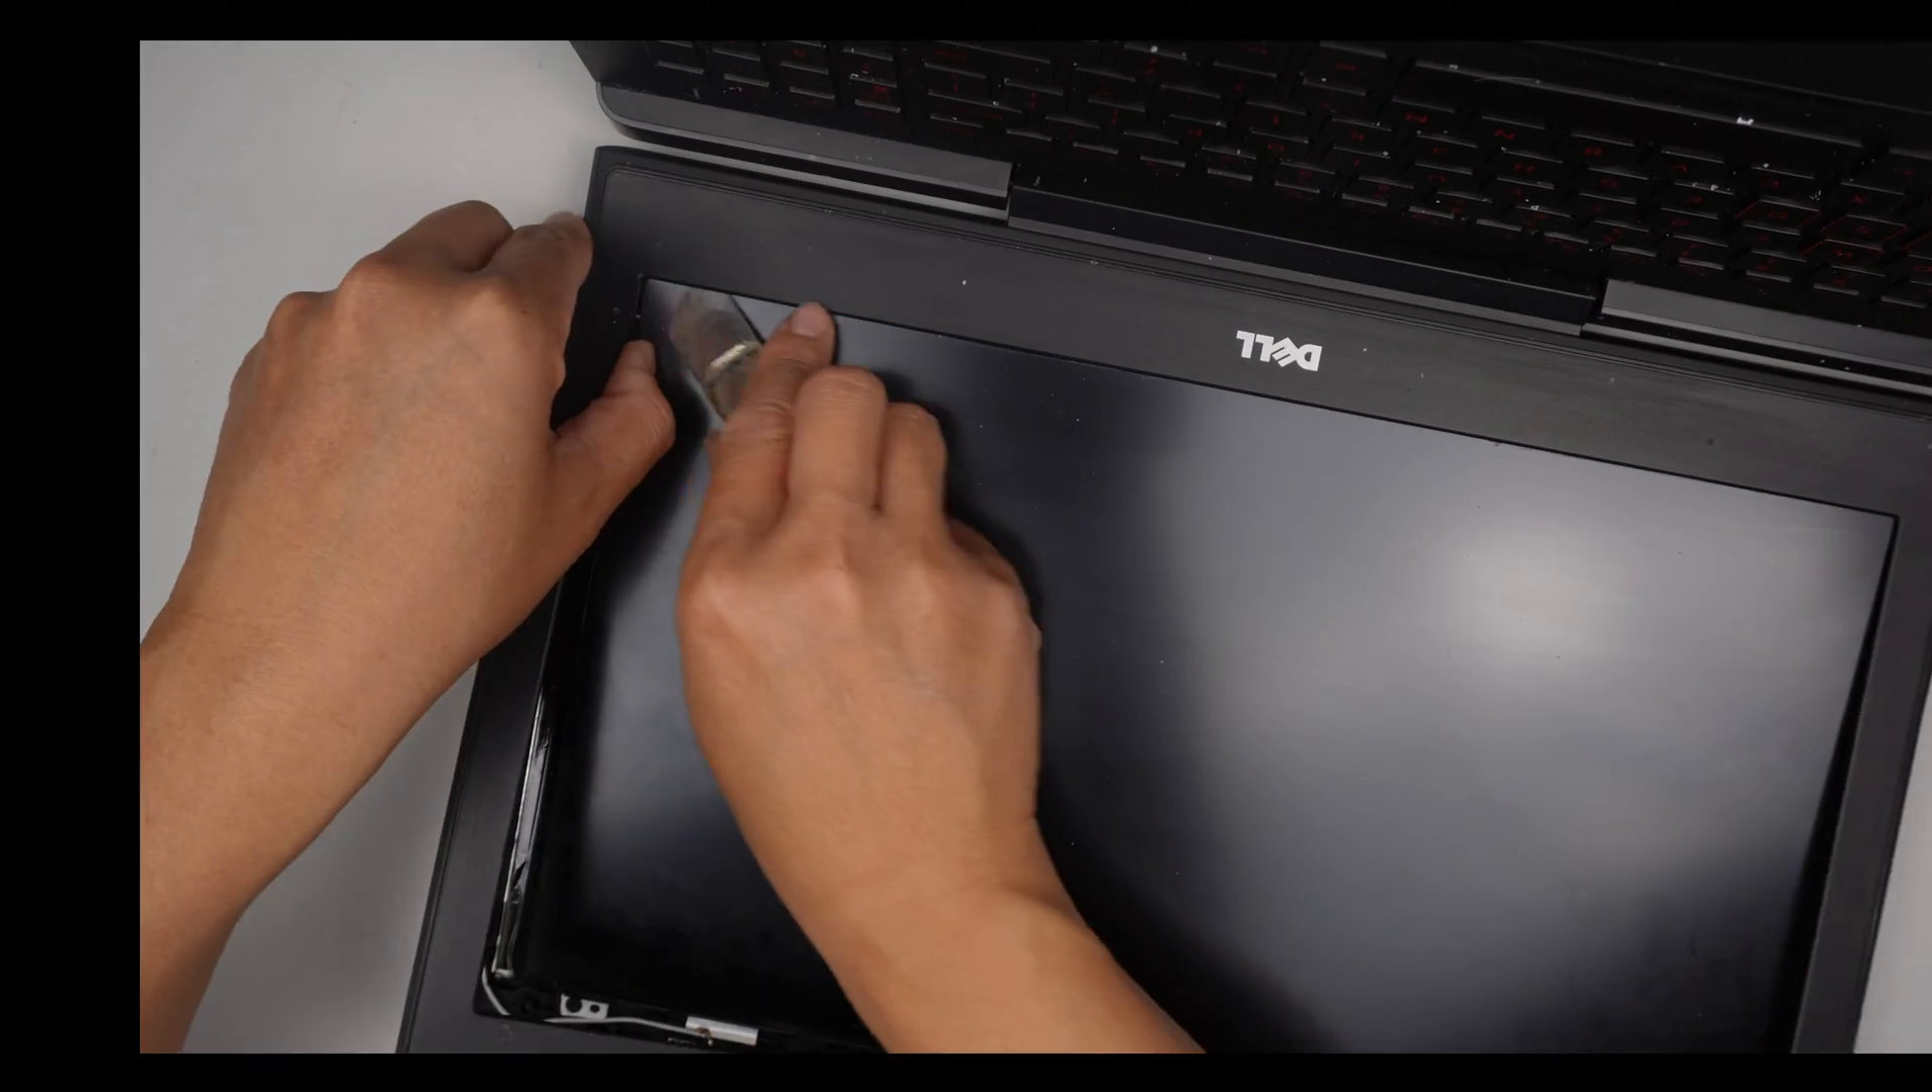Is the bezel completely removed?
No.